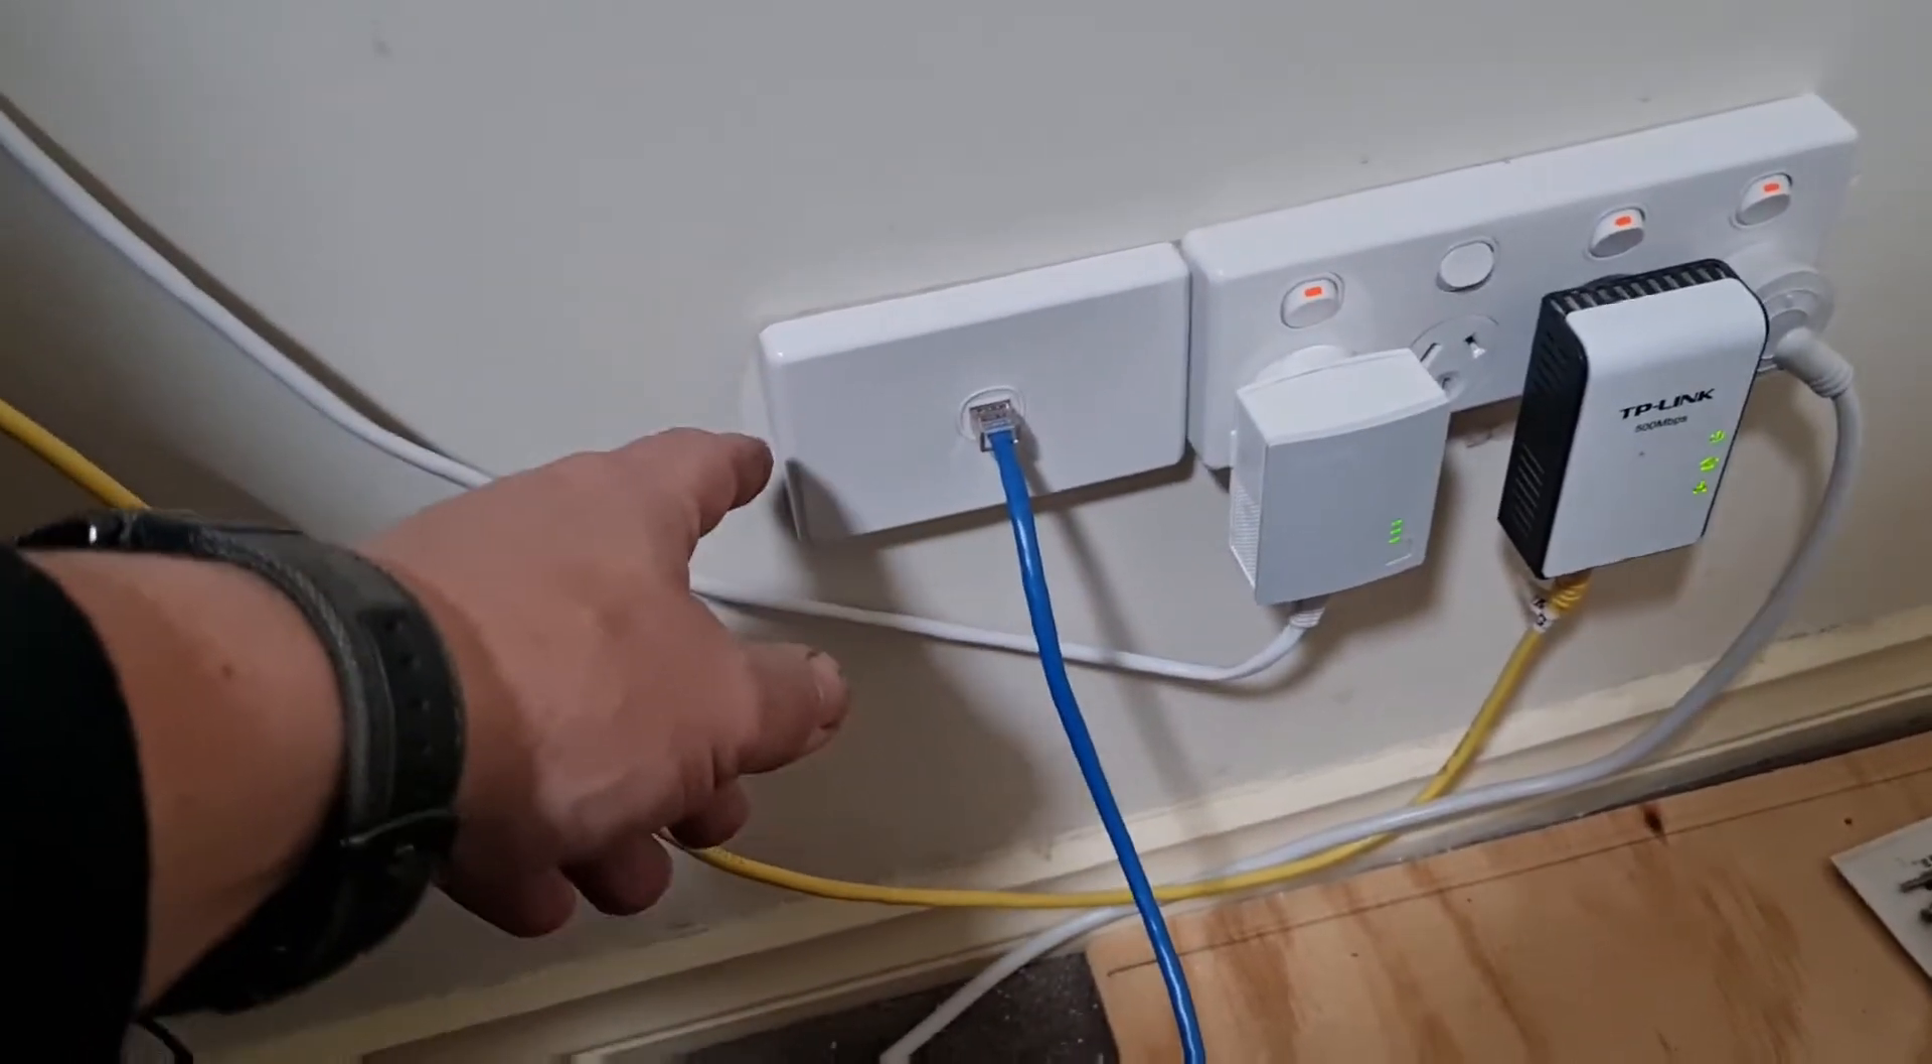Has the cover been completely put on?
Yes.